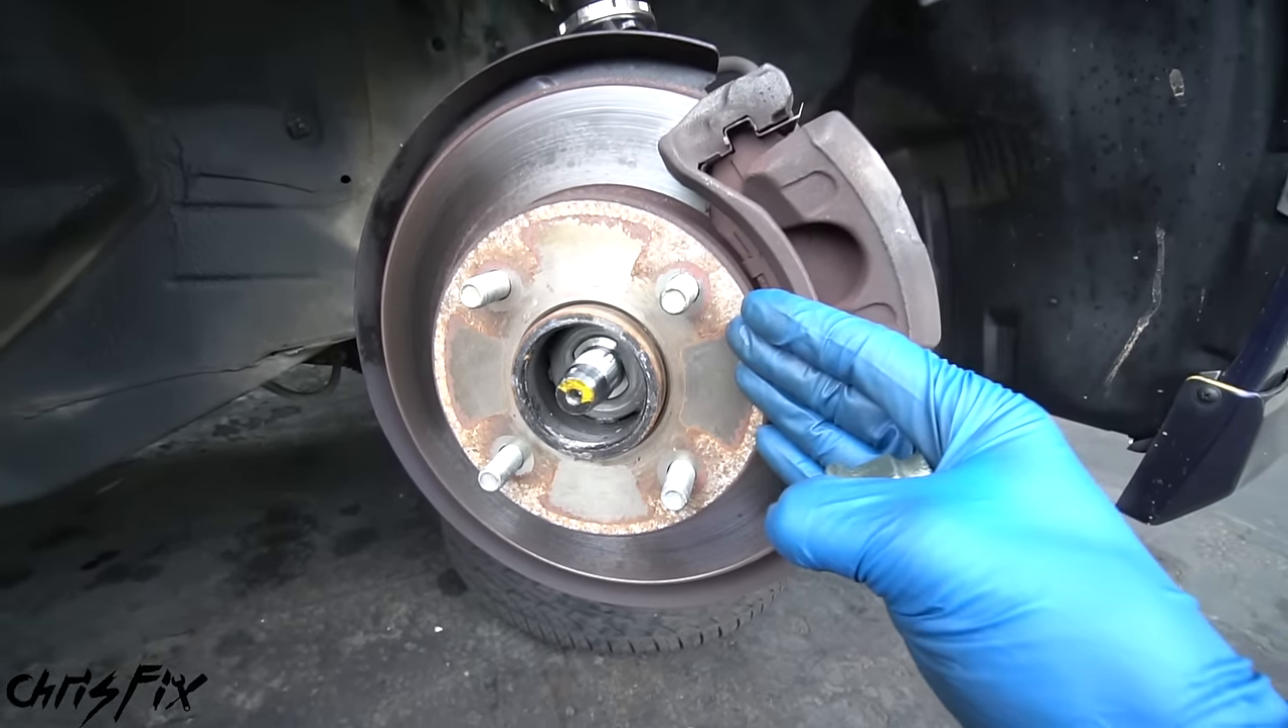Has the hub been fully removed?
No.